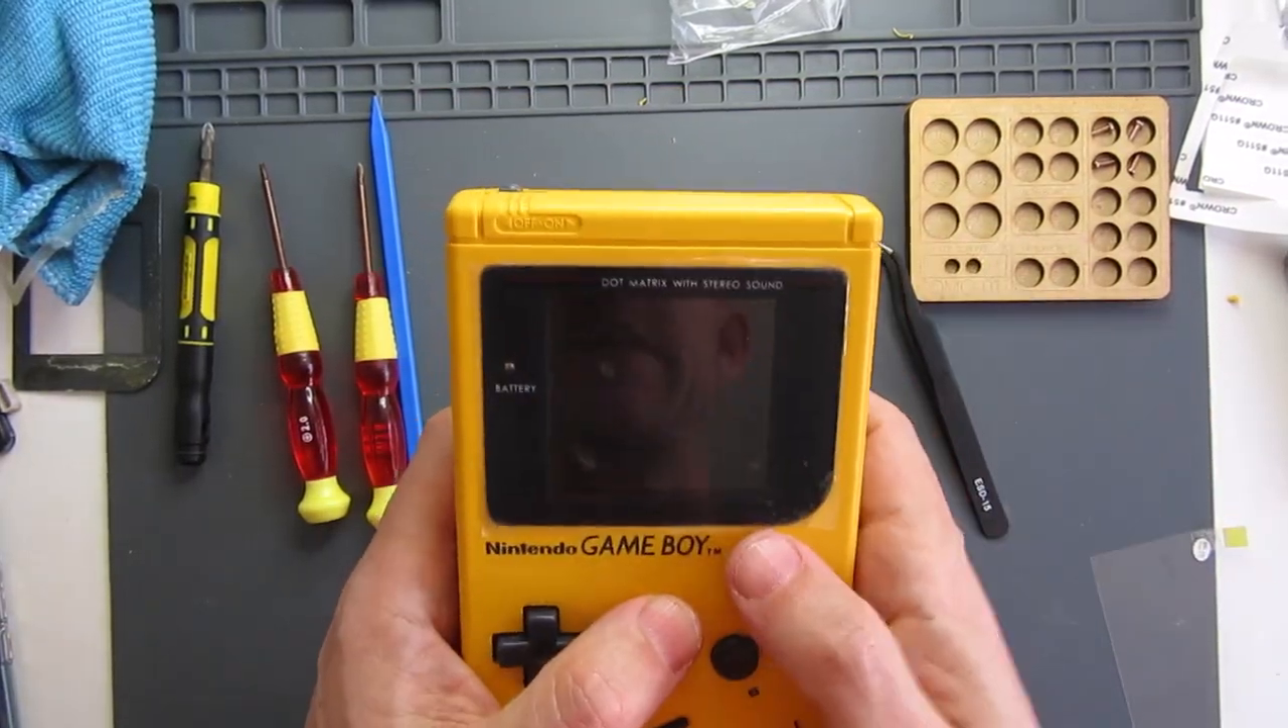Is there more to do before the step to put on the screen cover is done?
No.